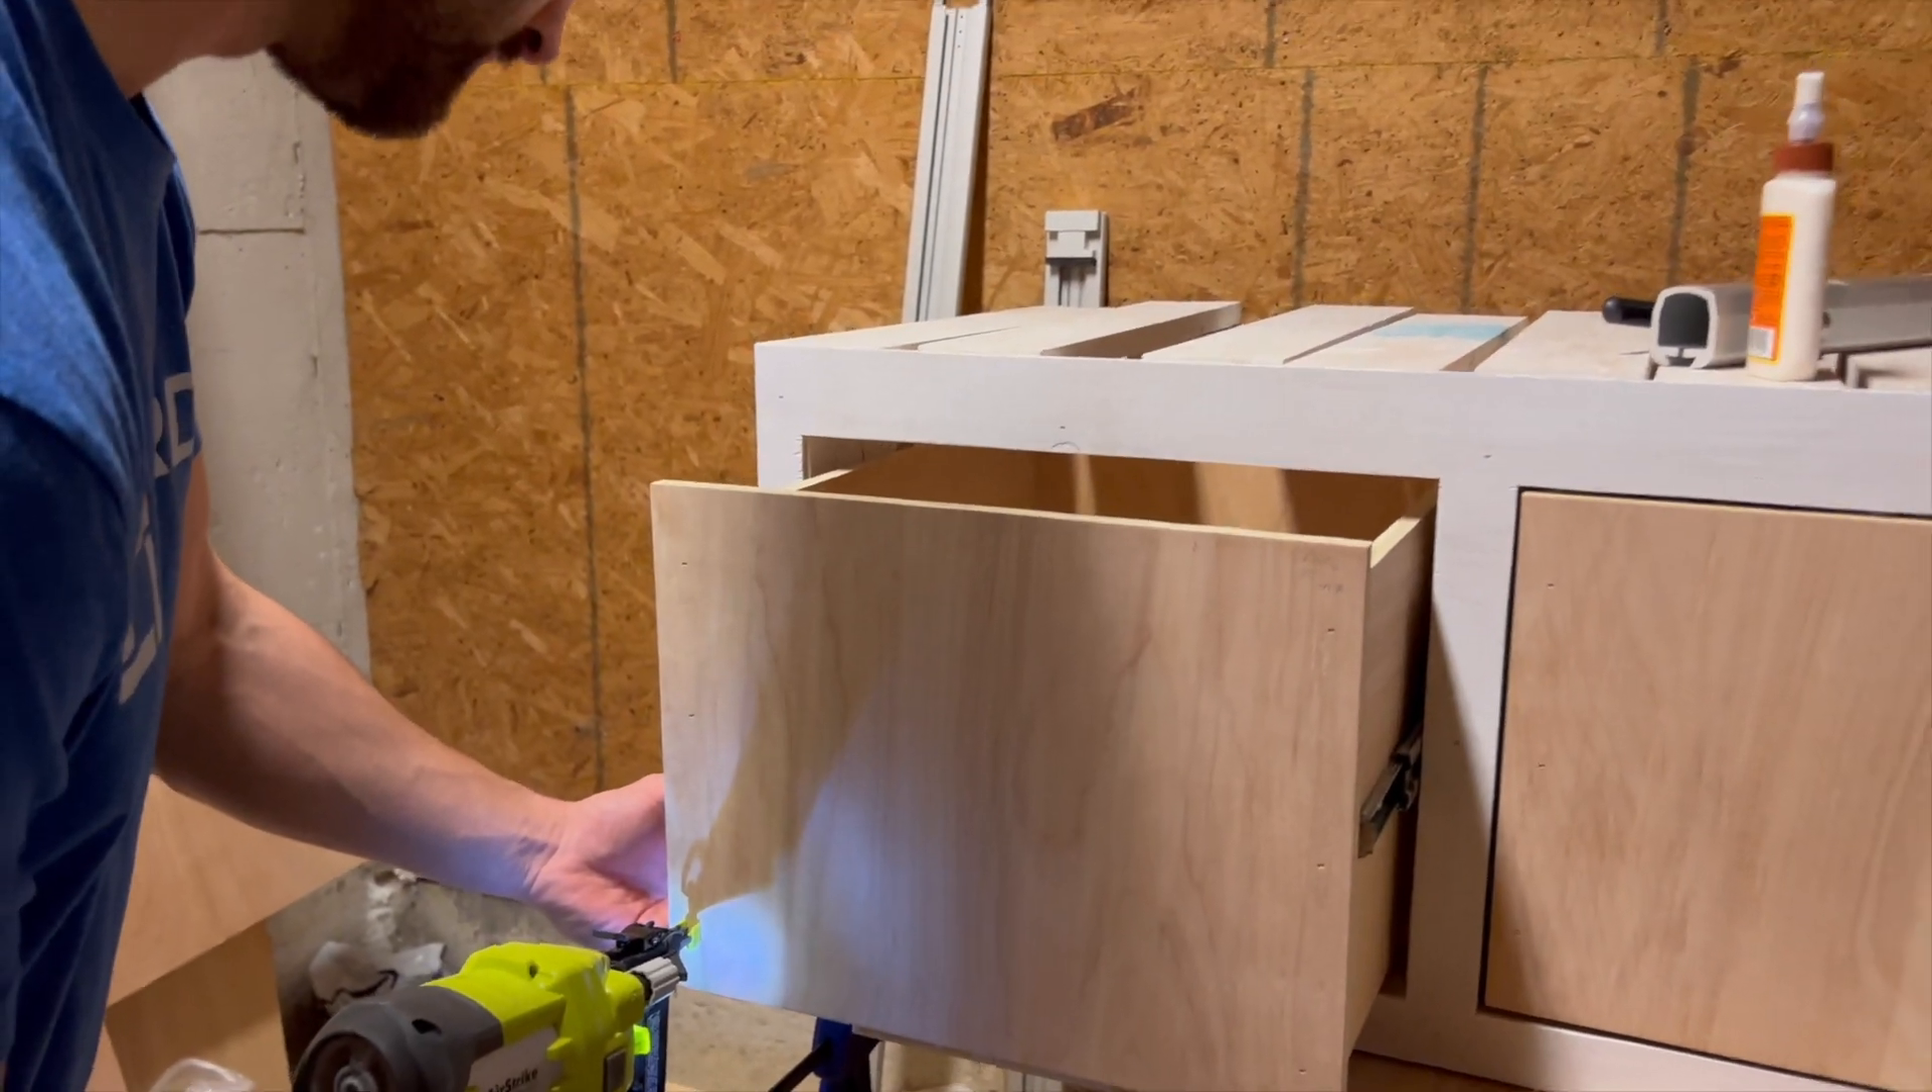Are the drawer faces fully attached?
No.